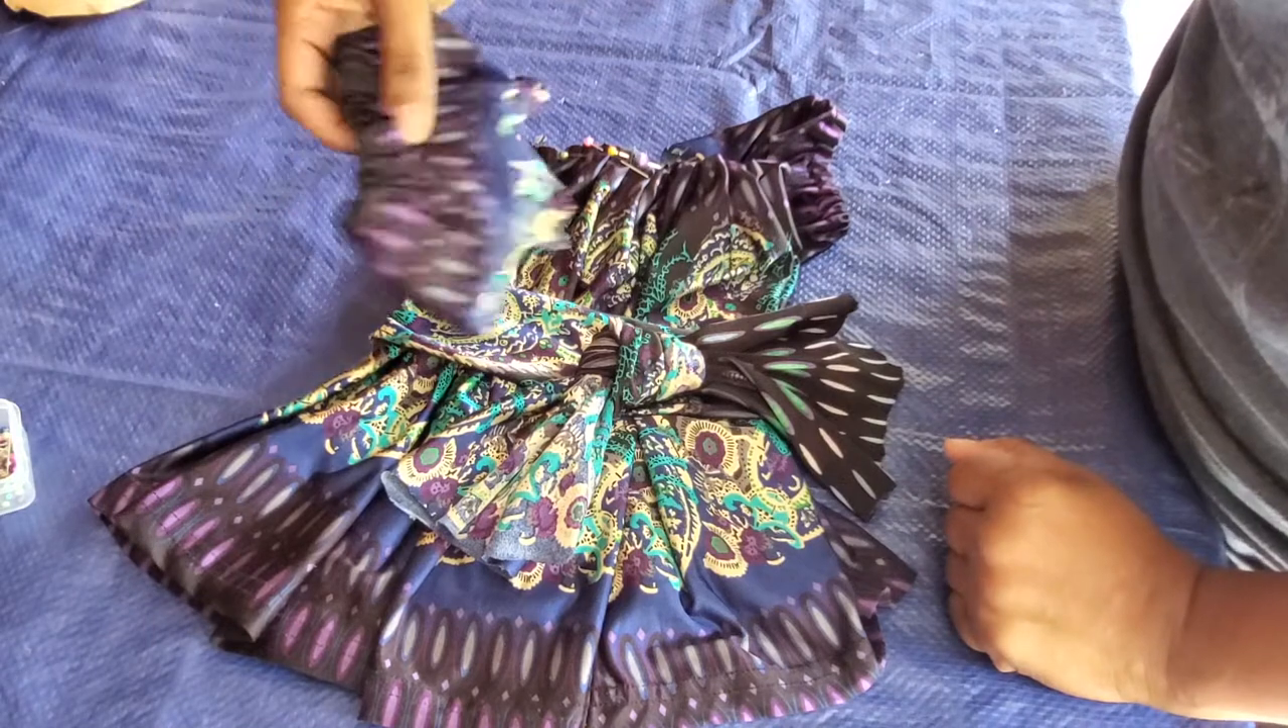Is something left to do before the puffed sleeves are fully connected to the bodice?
Yes.